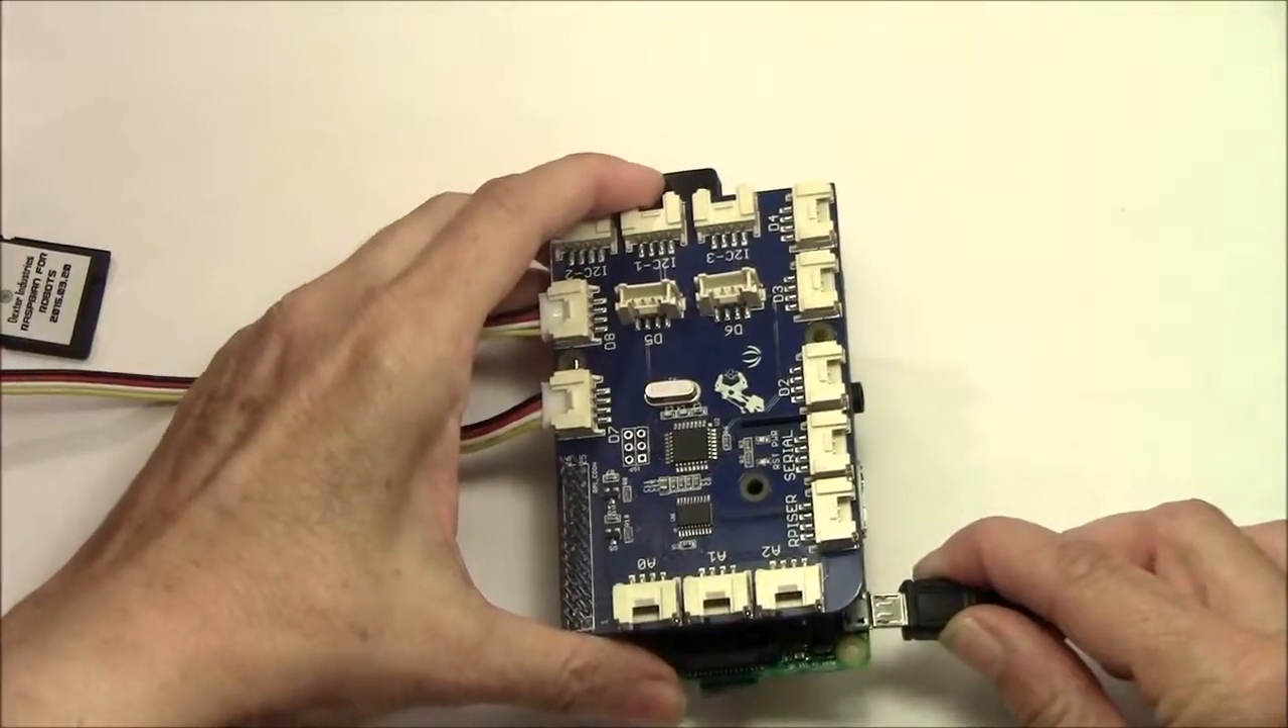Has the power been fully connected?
No.